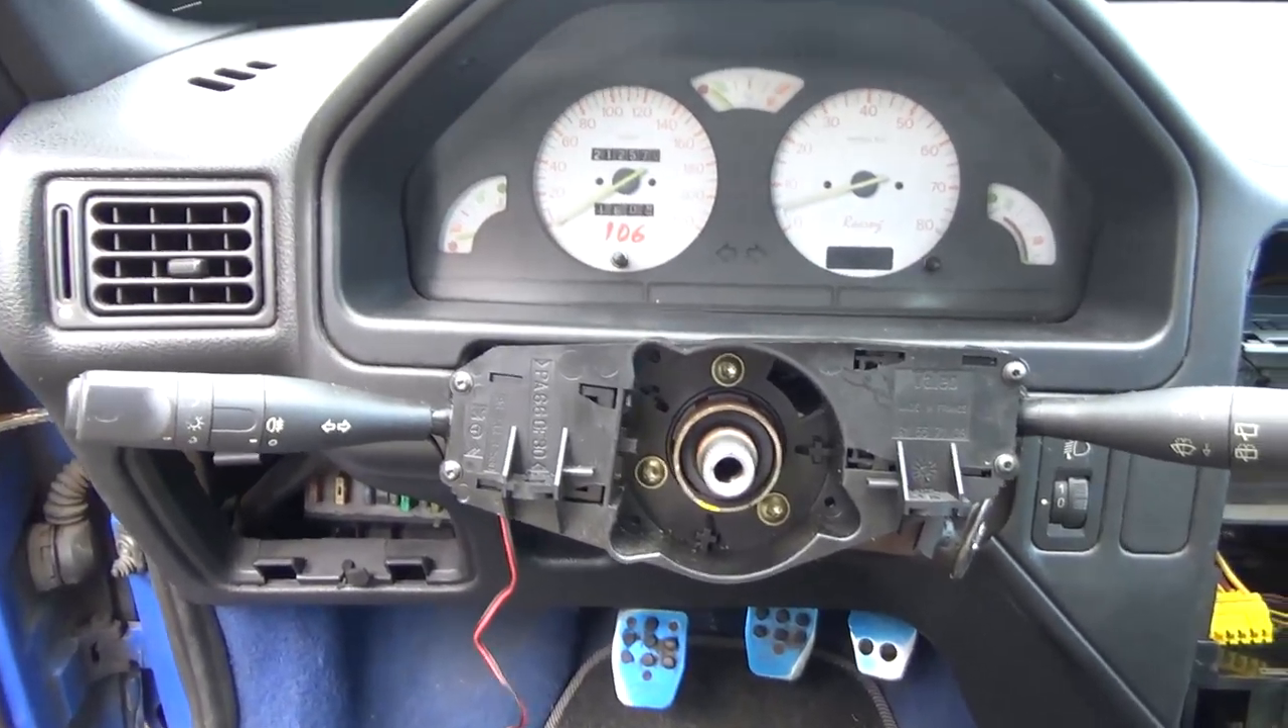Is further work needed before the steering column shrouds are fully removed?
No.